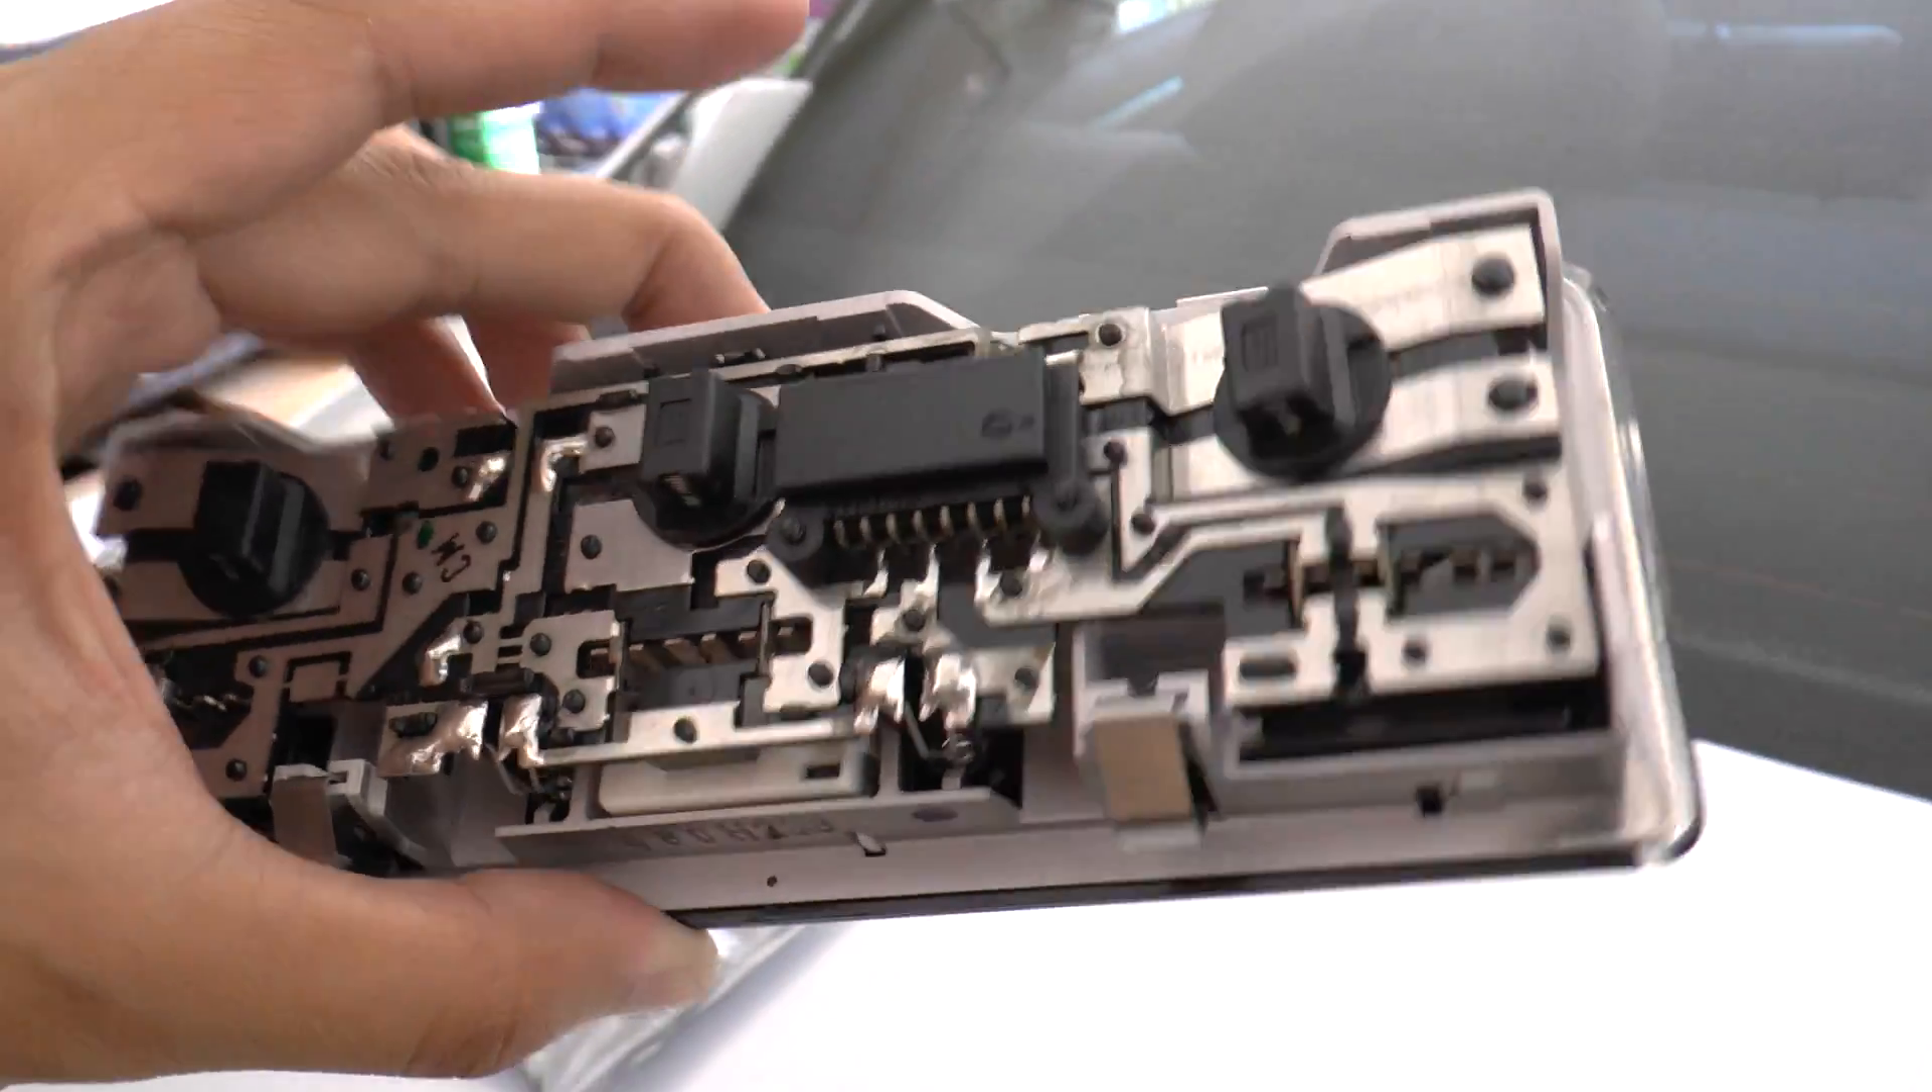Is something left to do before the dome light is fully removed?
No.